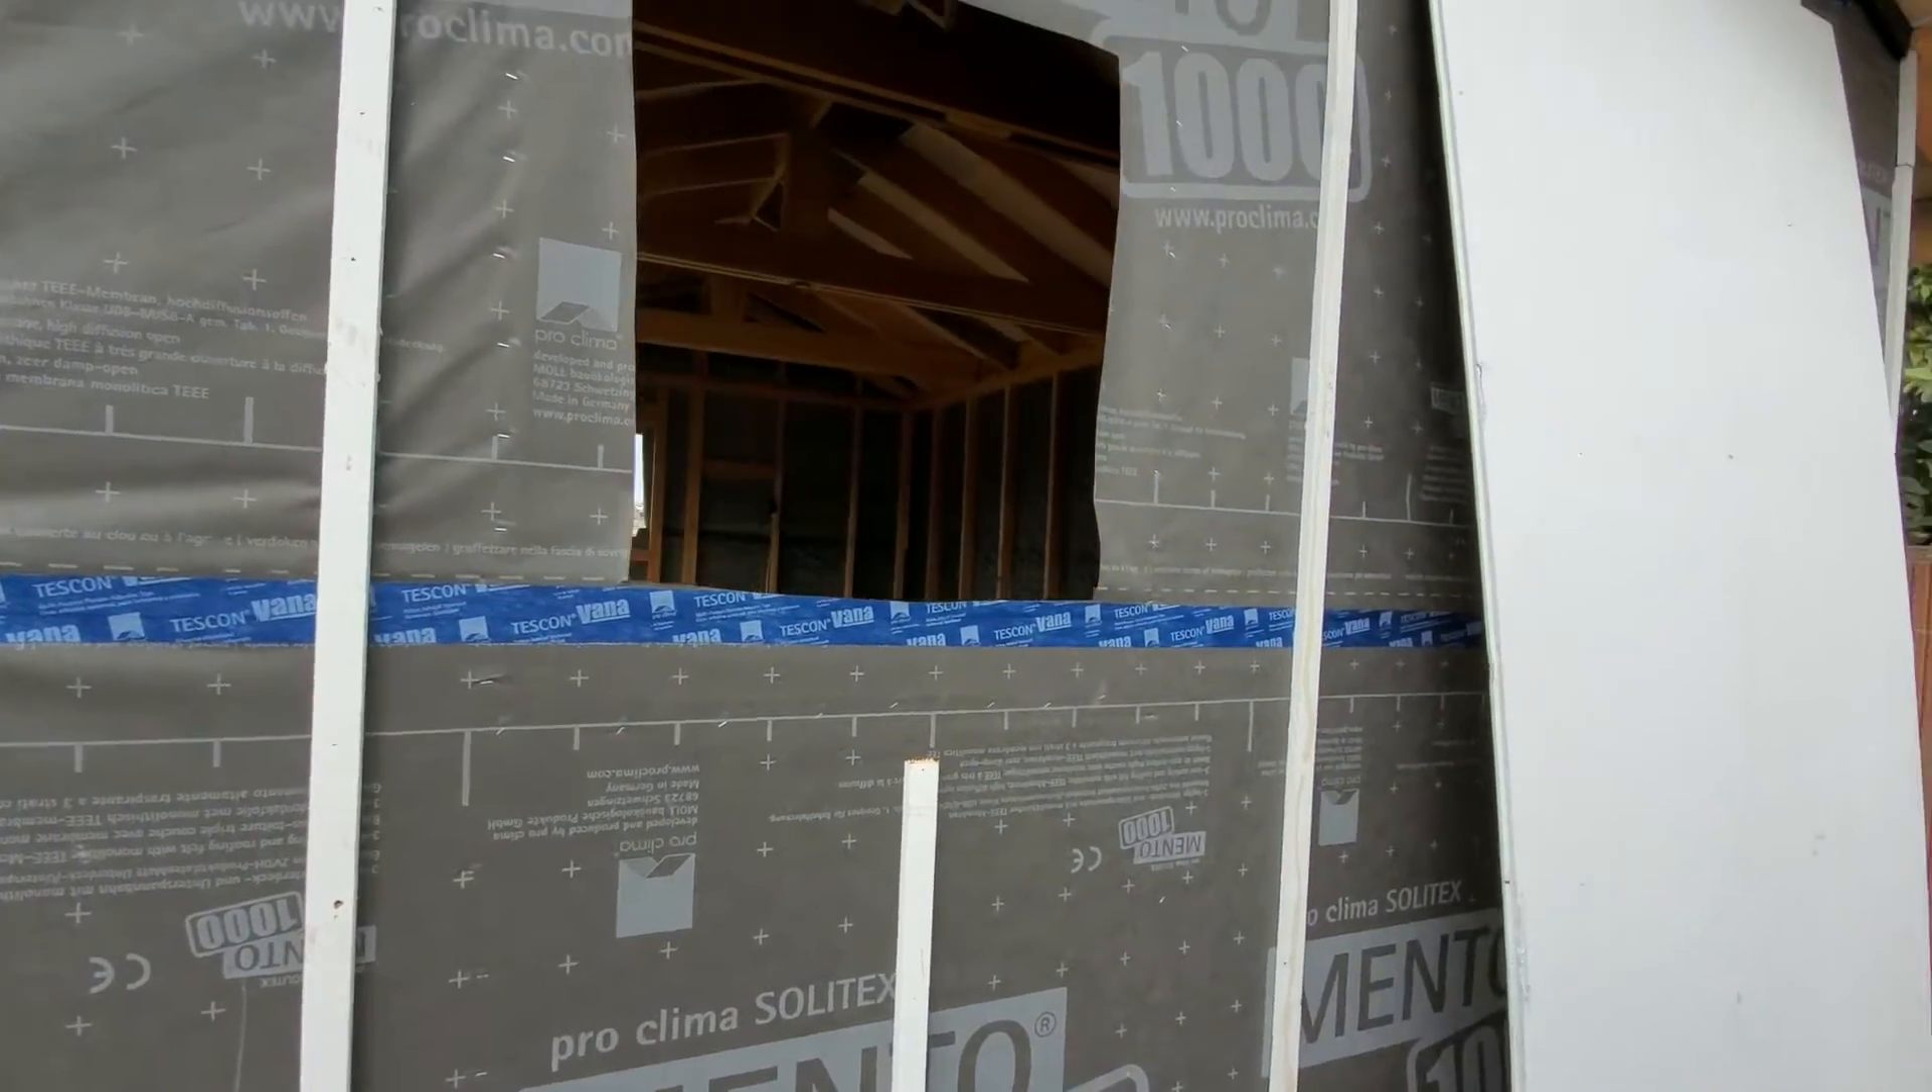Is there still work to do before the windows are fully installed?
Yes.